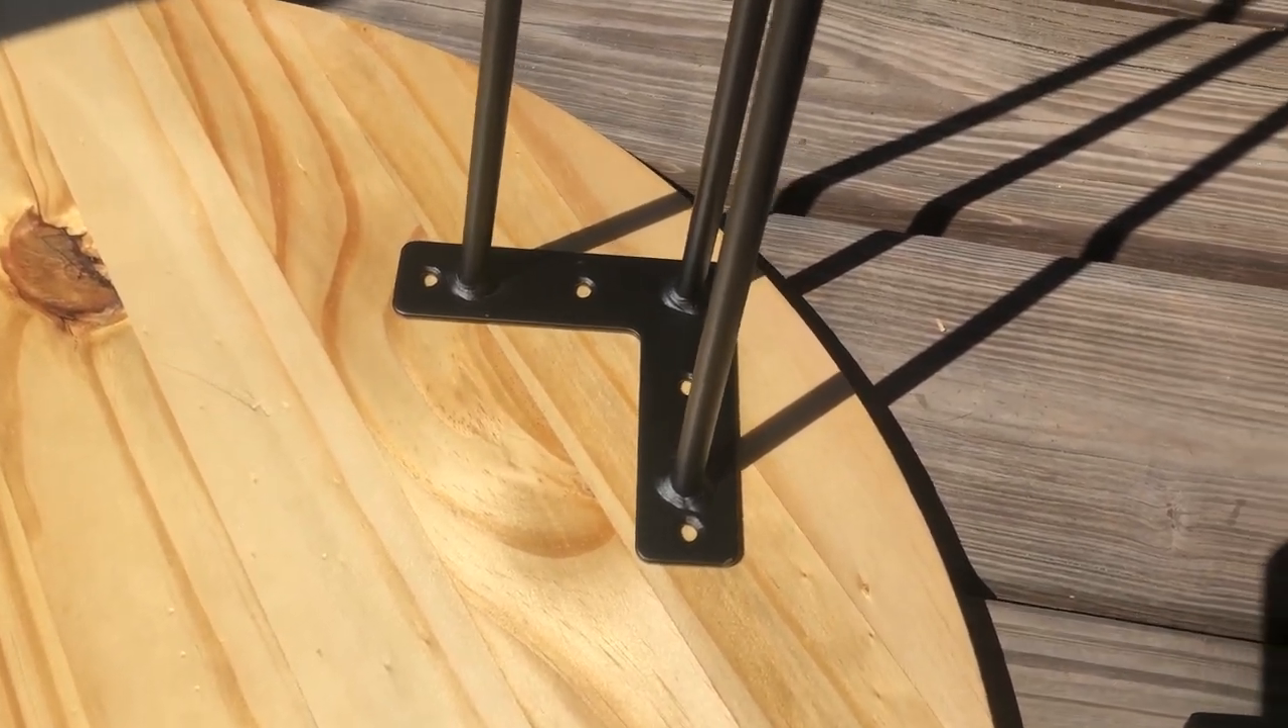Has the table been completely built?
No.